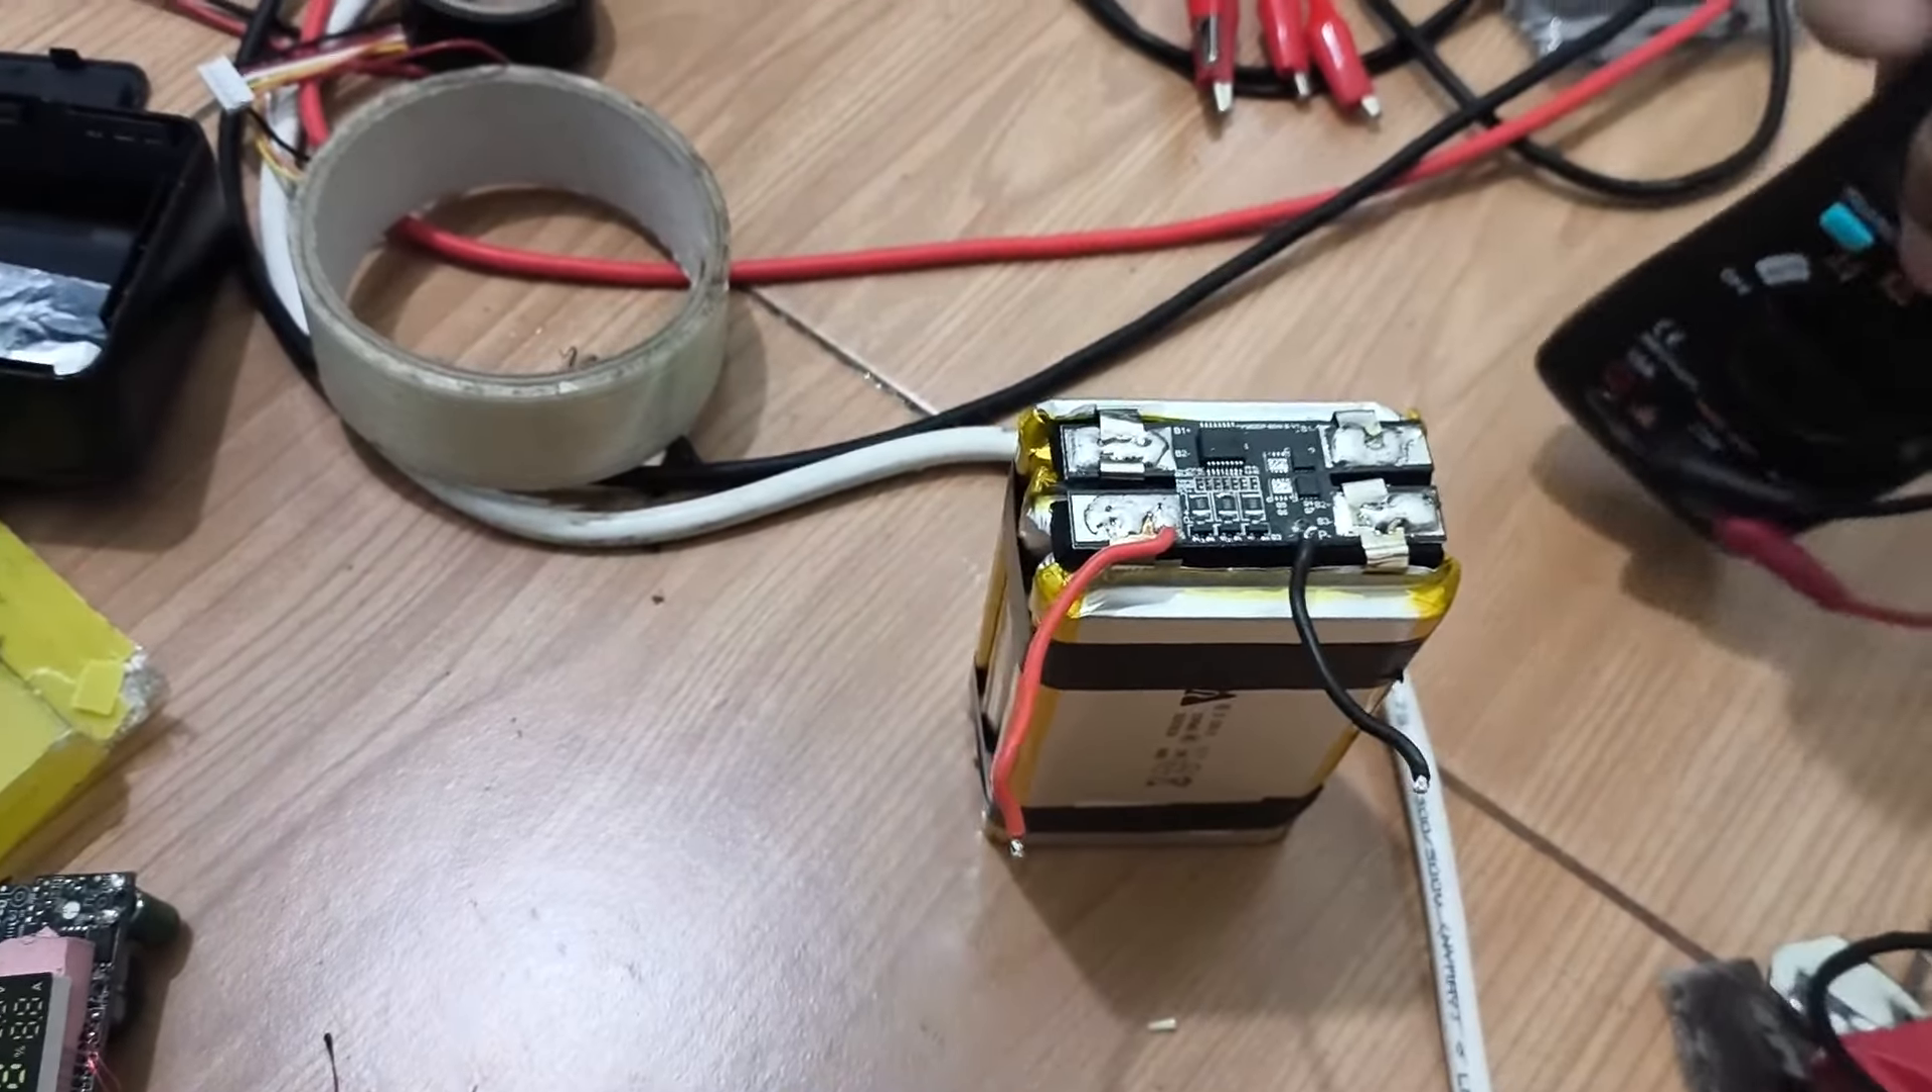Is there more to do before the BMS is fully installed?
No.